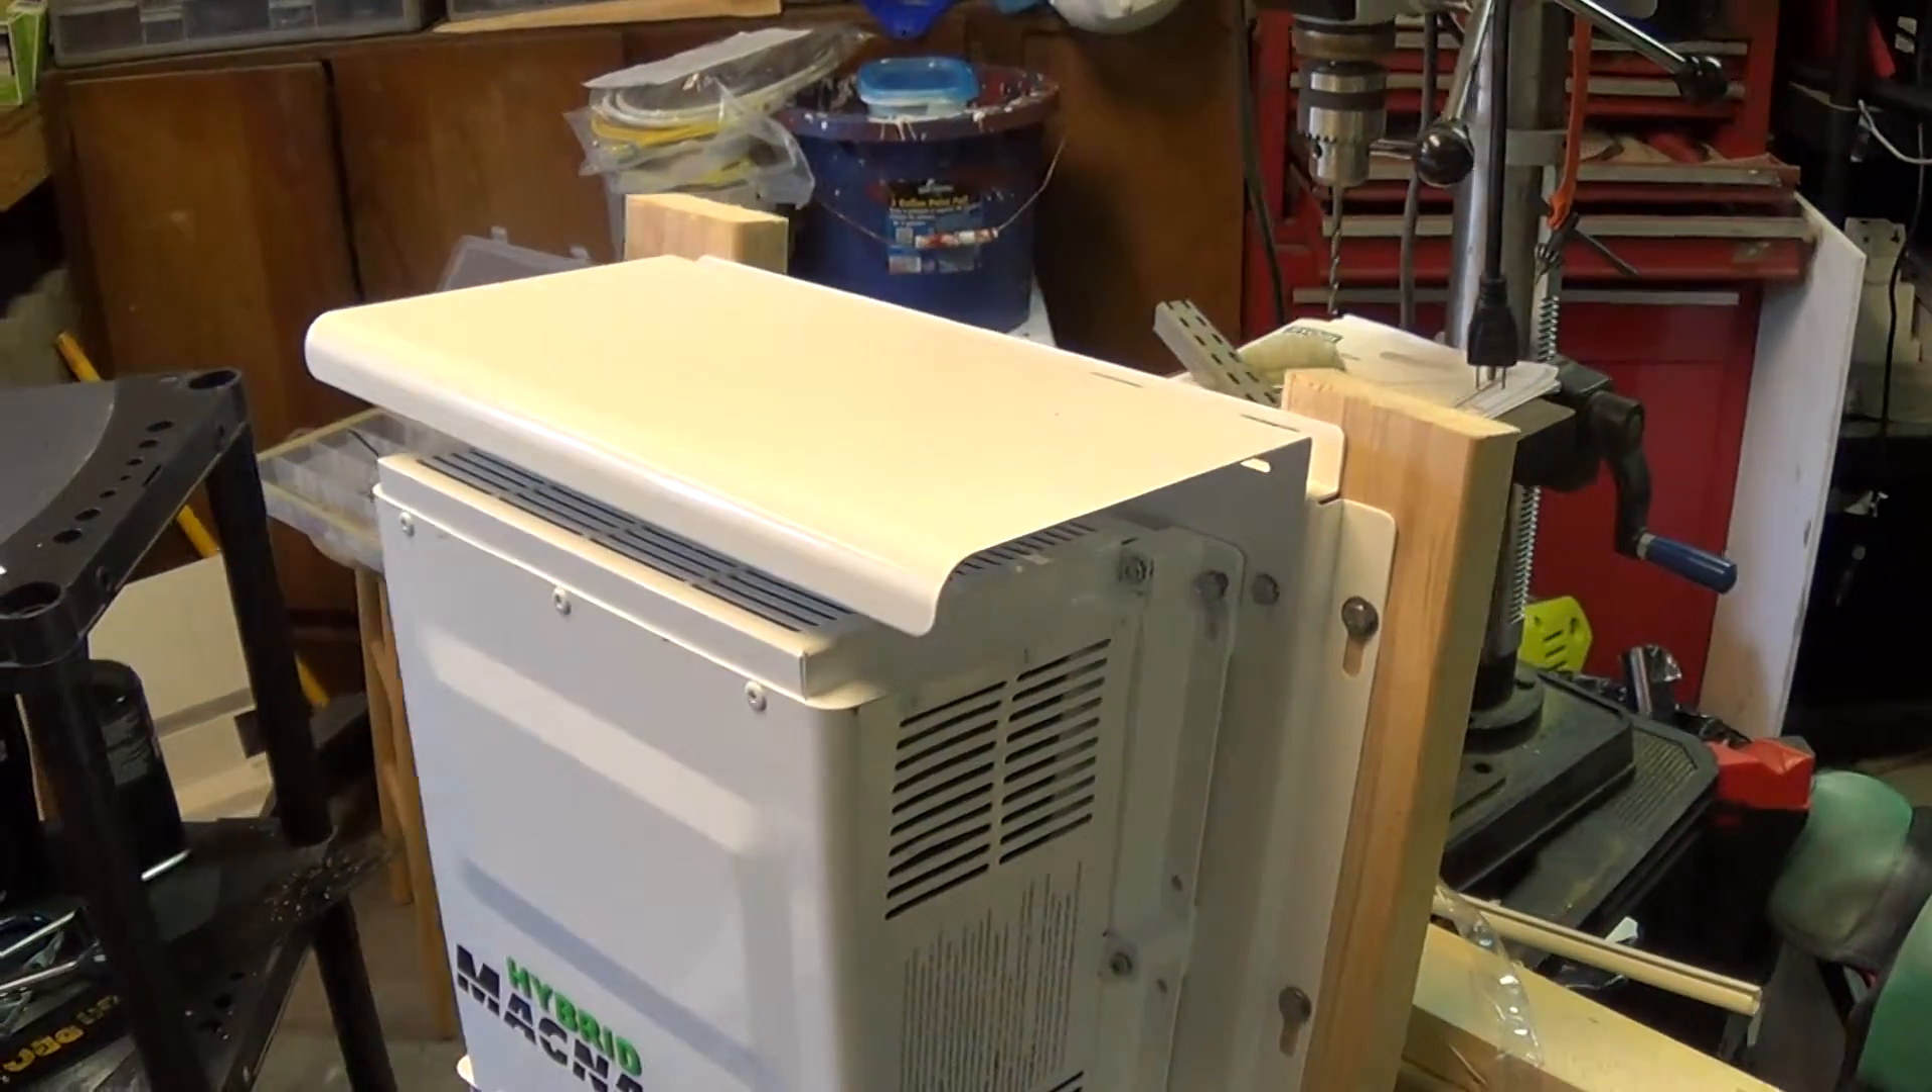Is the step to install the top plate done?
Yes.